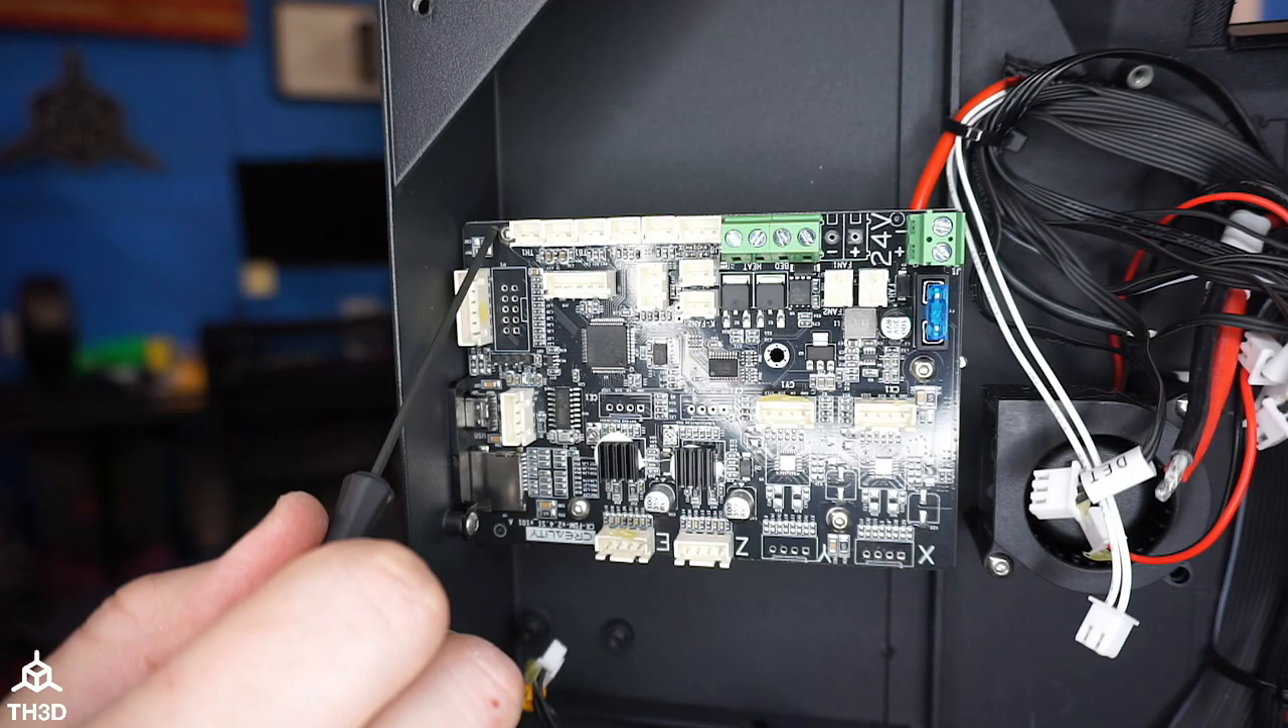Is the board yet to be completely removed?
Yes.